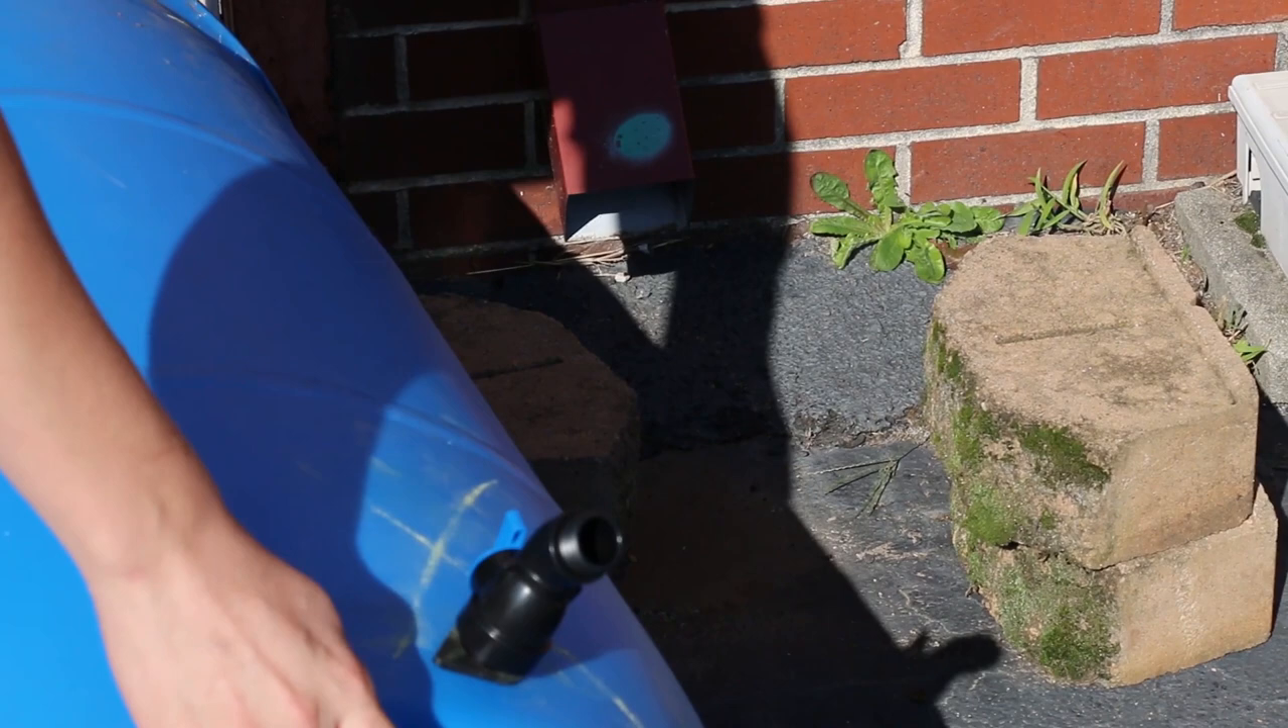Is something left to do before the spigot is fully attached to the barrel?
No.